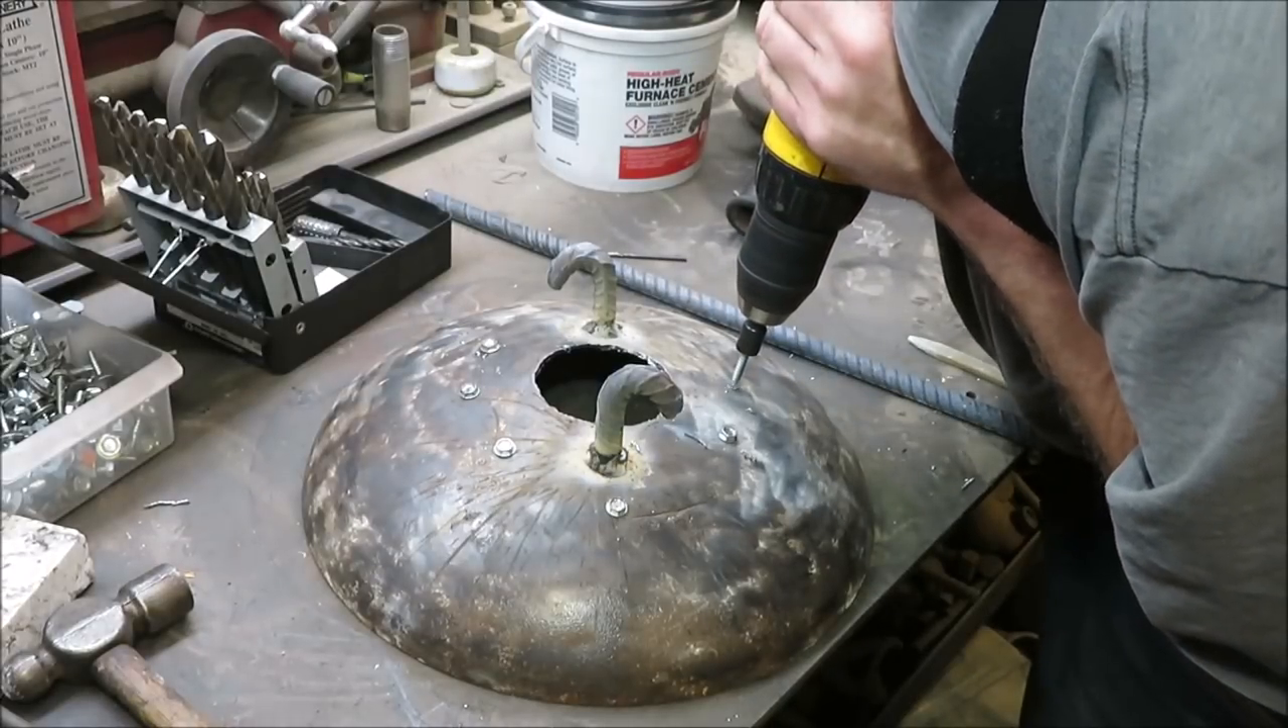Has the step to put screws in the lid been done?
No.